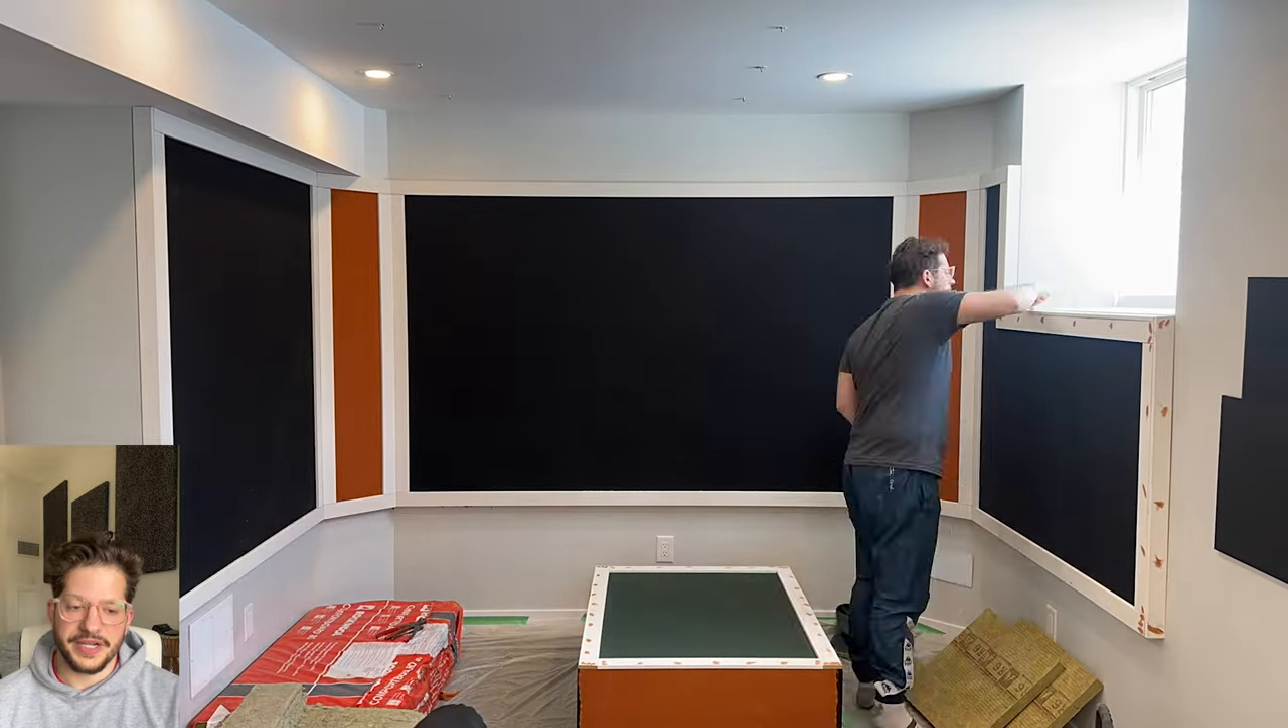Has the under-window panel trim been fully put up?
Yes.